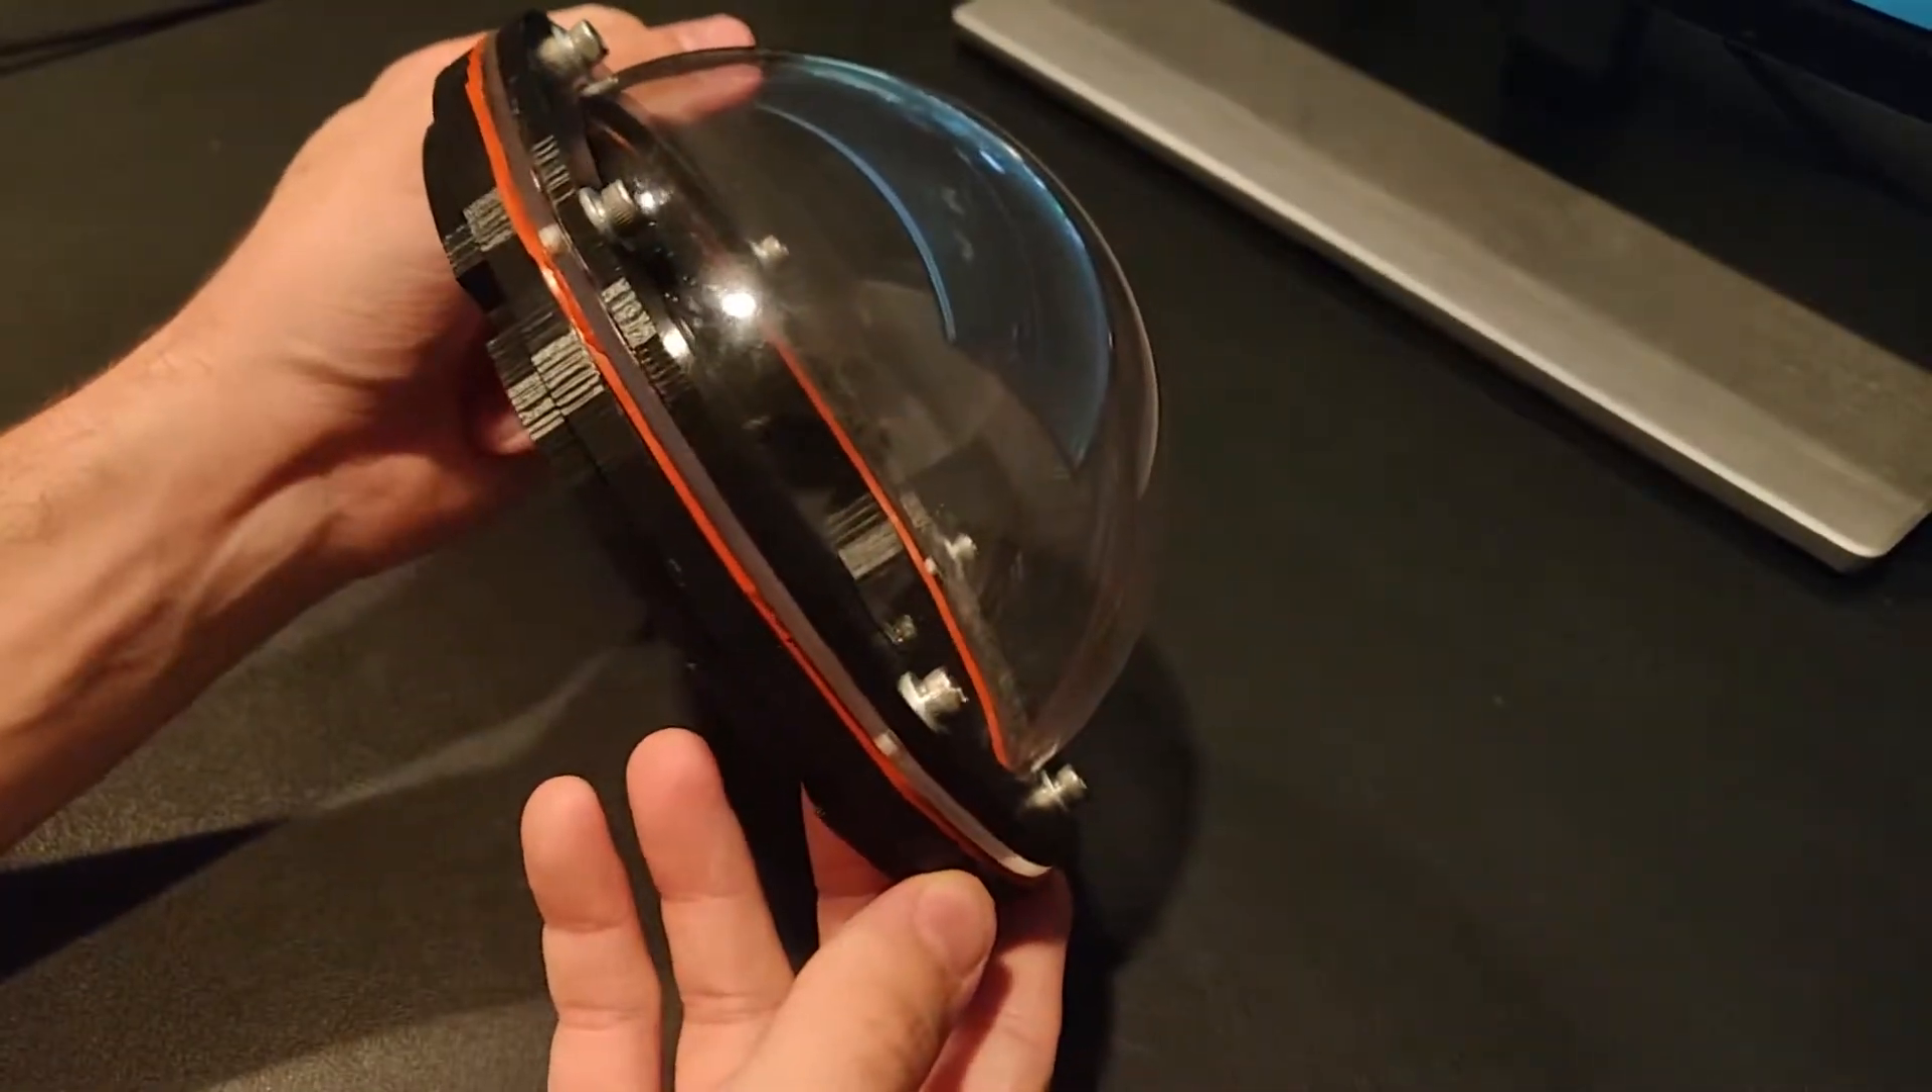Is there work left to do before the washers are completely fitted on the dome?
No.